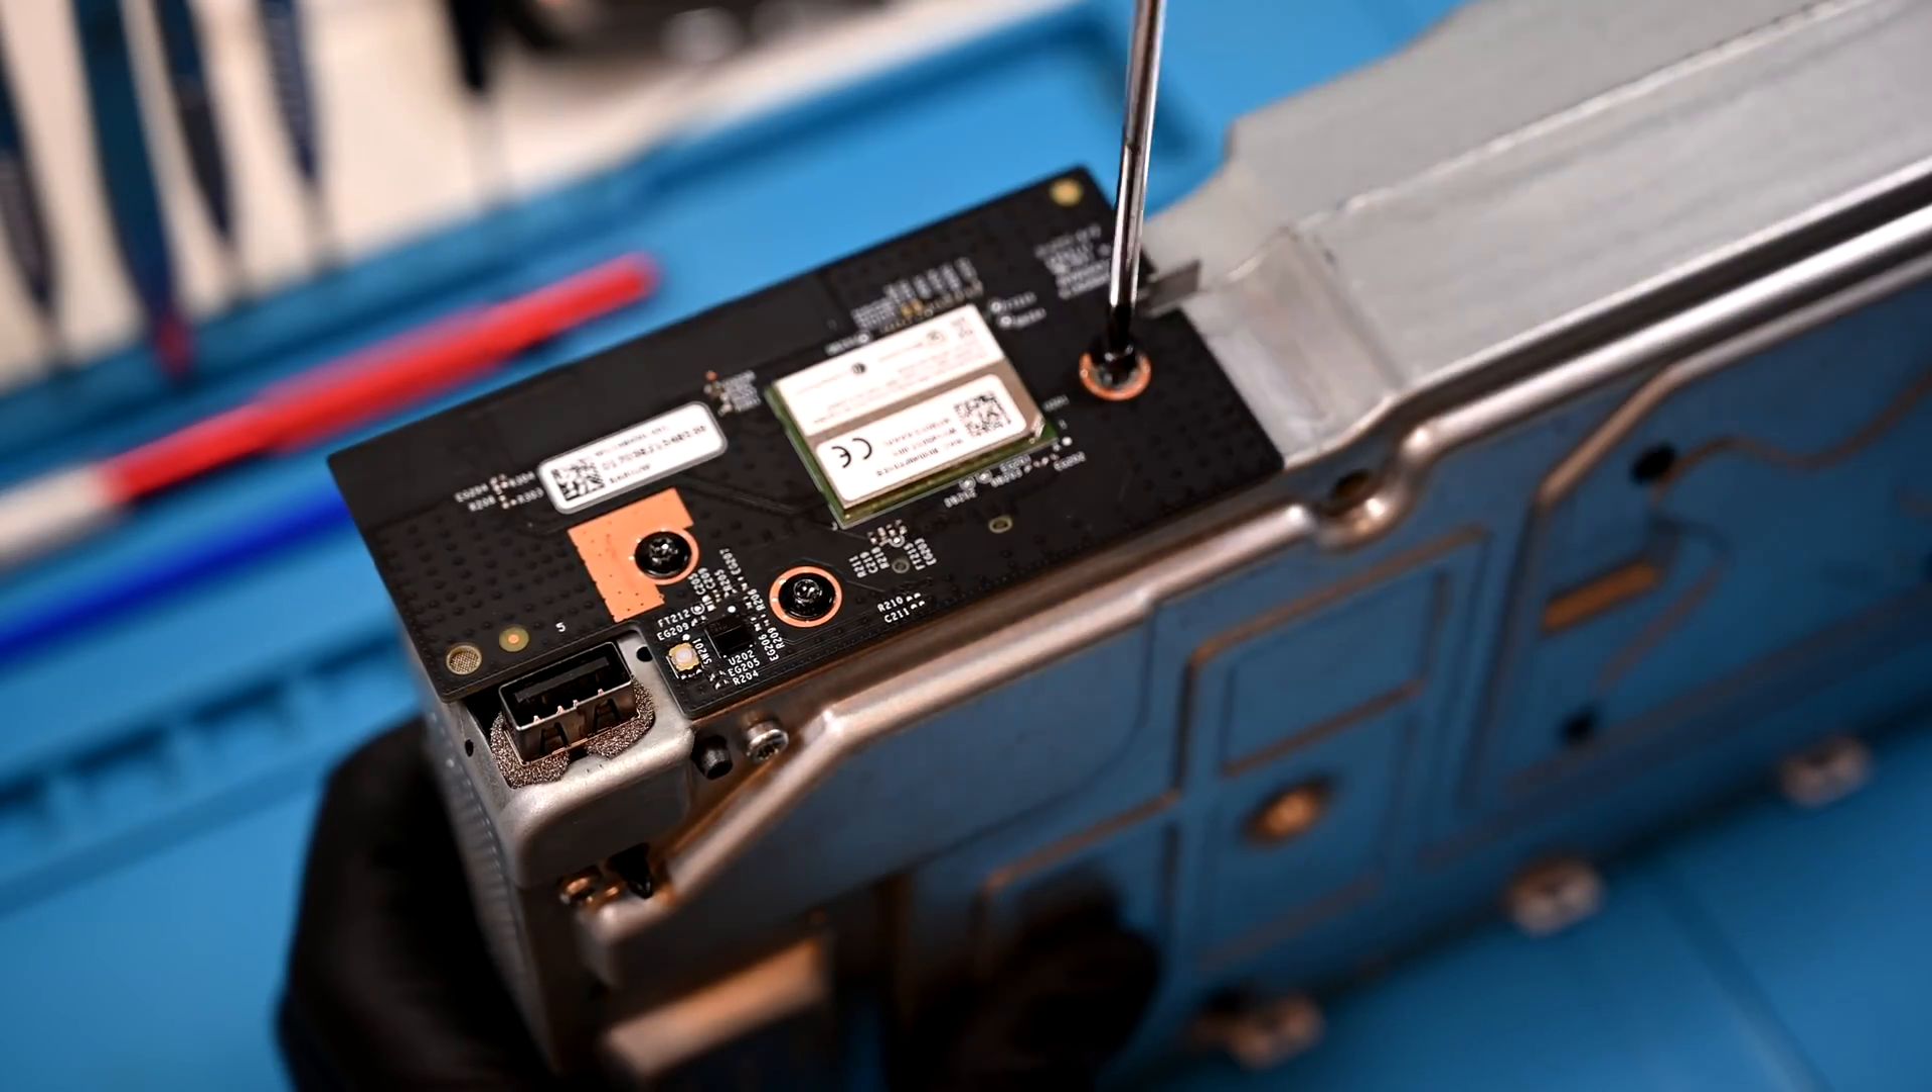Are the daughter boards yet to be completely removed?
Yes.